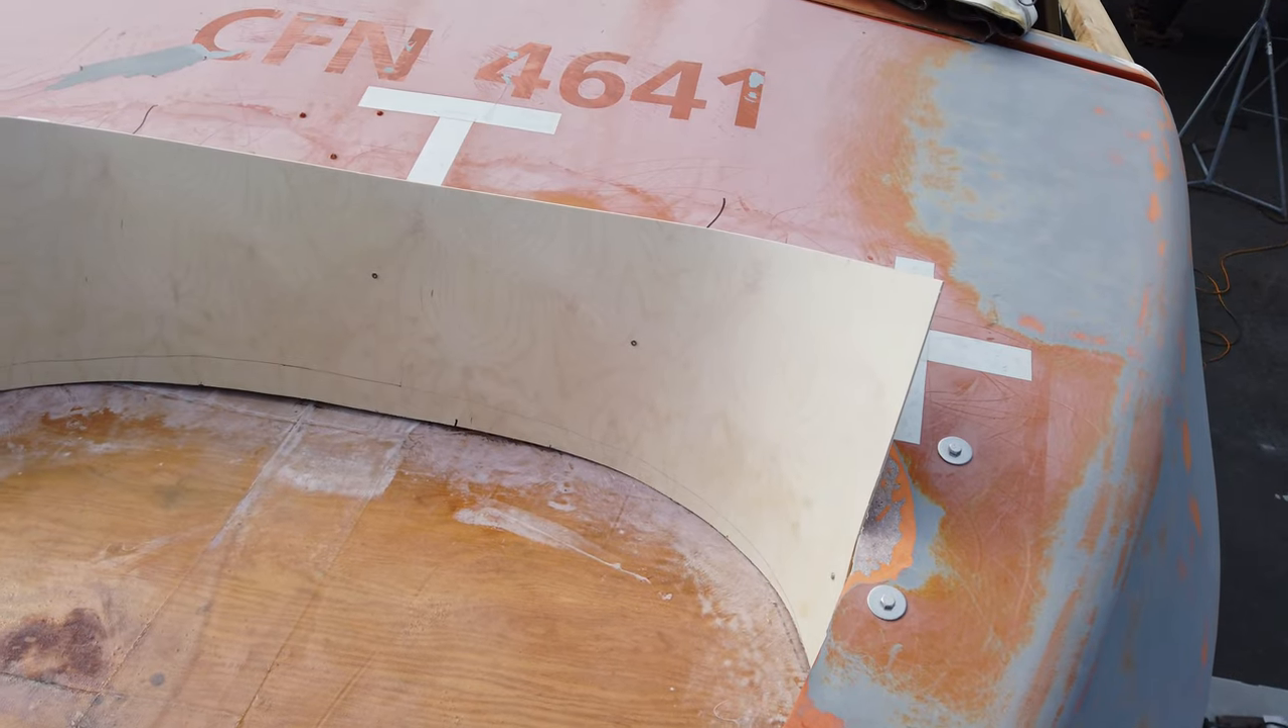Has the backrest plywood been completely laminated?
No.